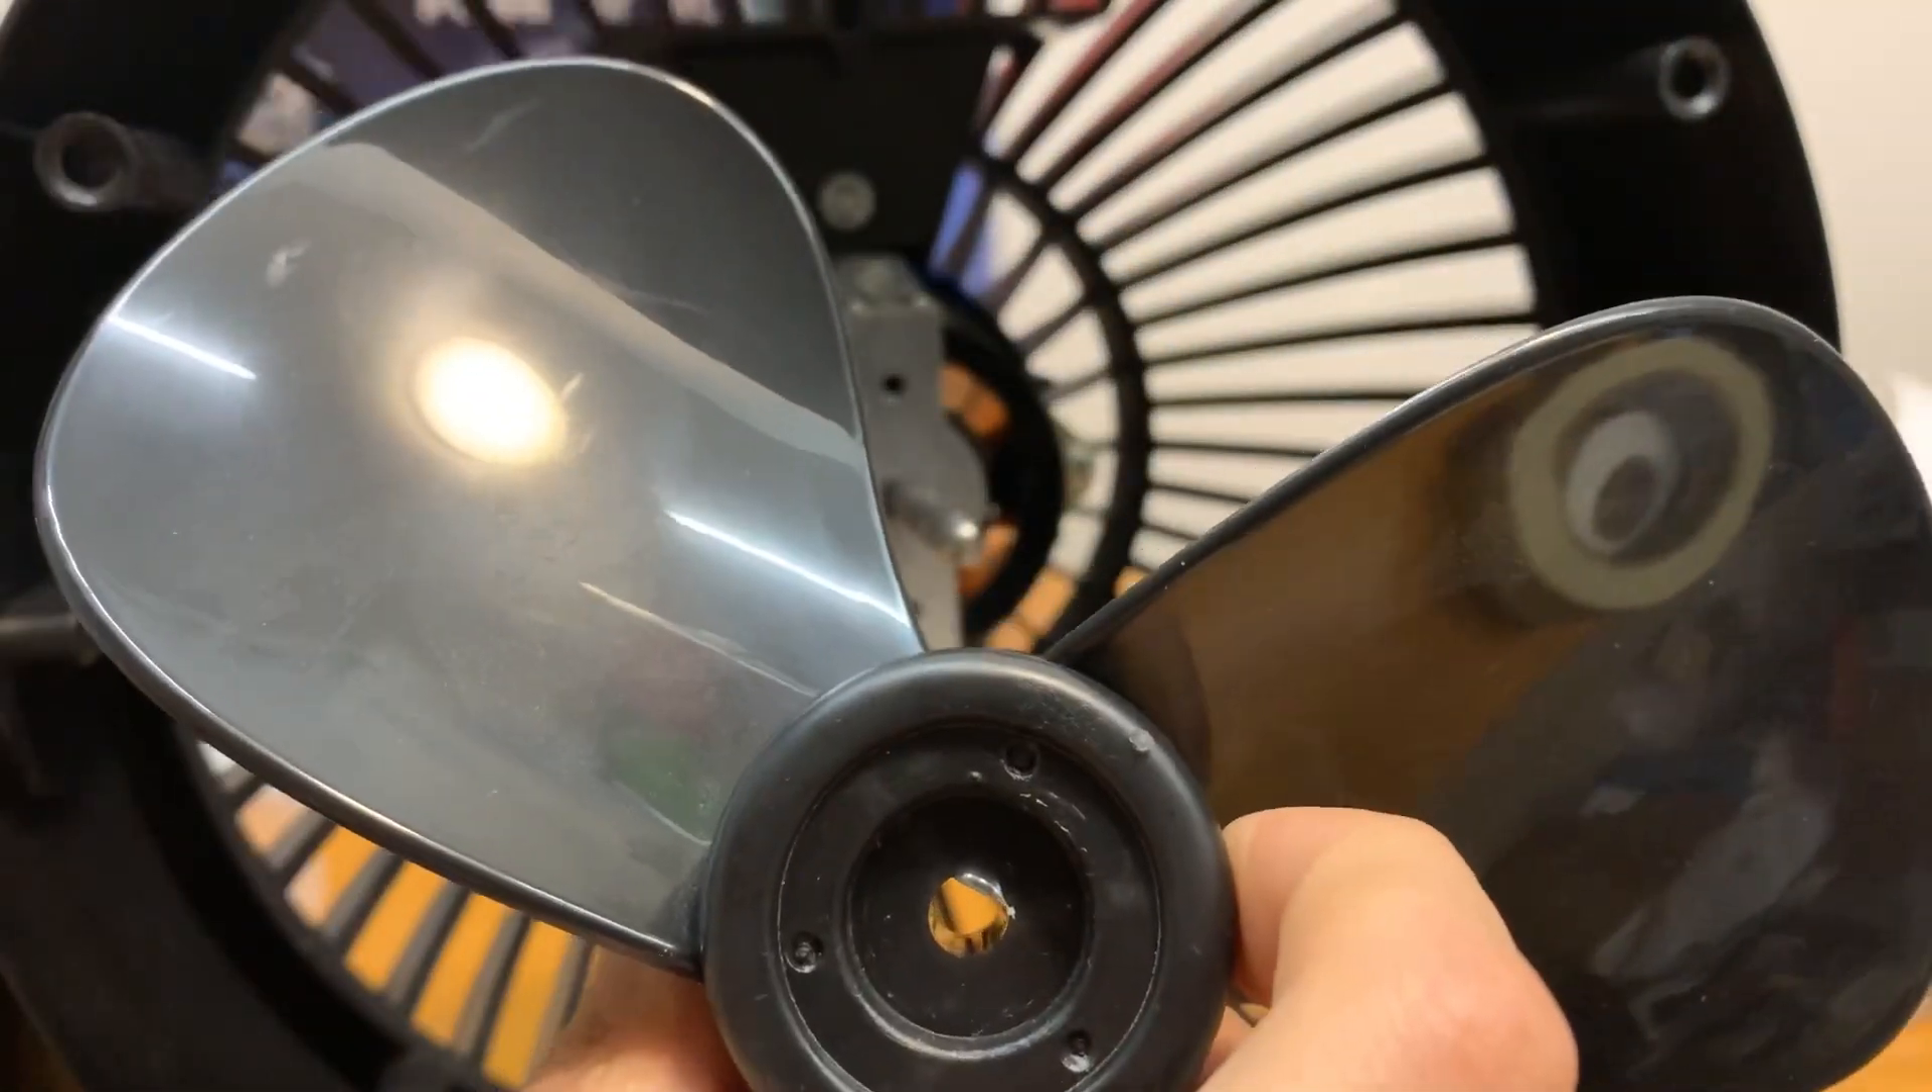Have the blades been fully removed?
Yes.